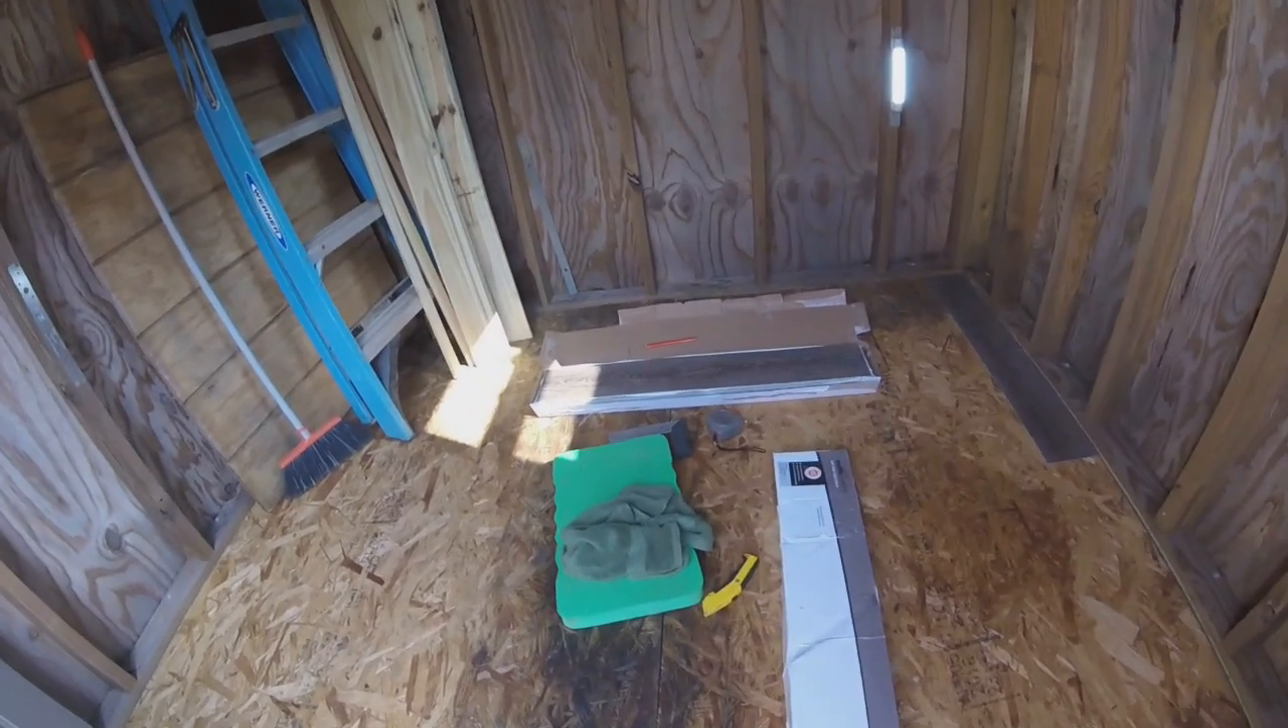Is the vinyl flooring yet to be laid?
Yes.